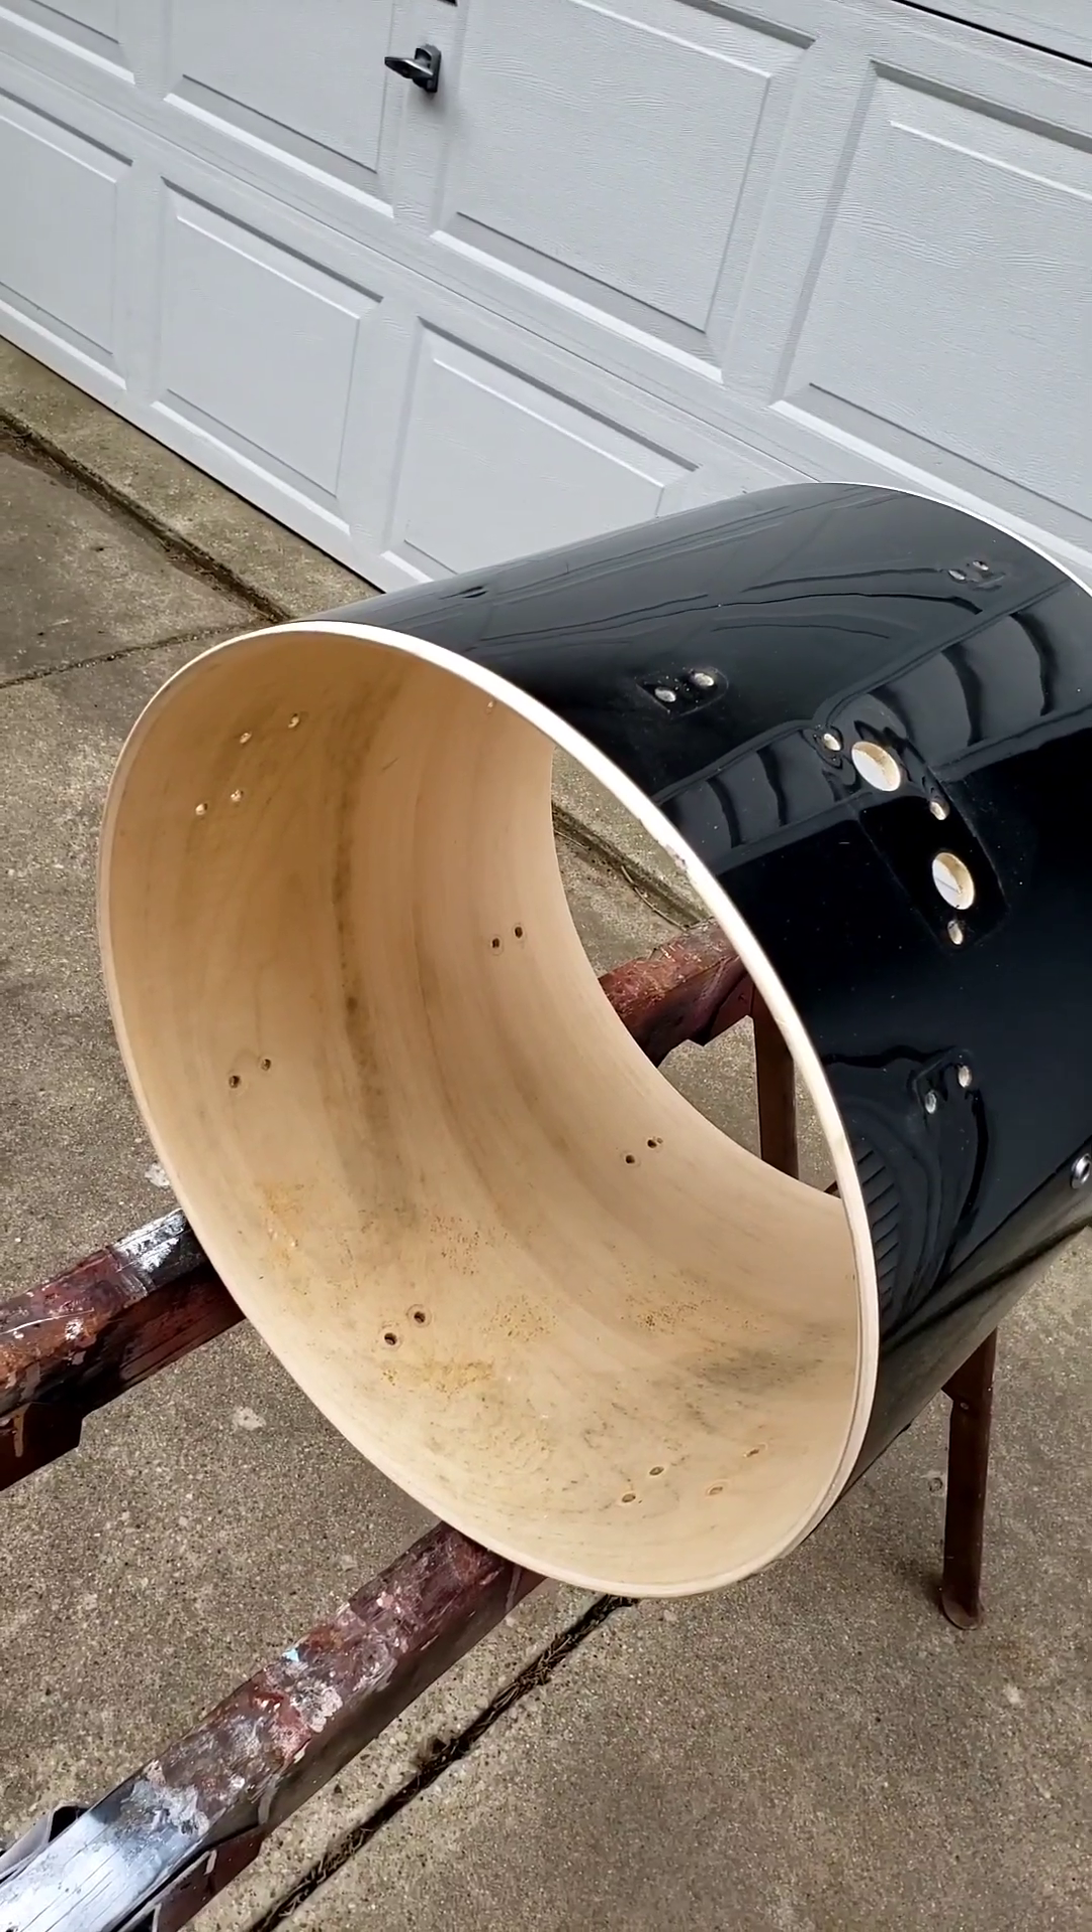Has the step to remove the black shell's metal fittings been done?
Yes.